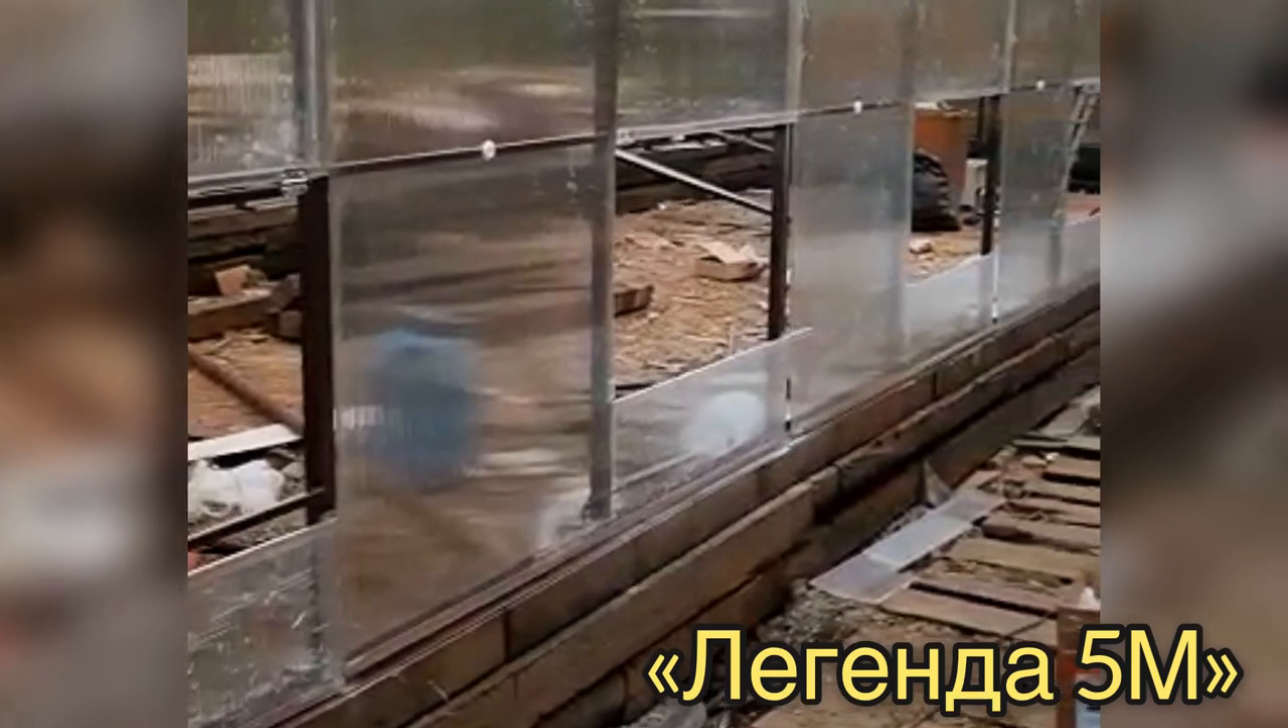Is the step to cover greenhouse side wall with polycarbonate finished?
No.